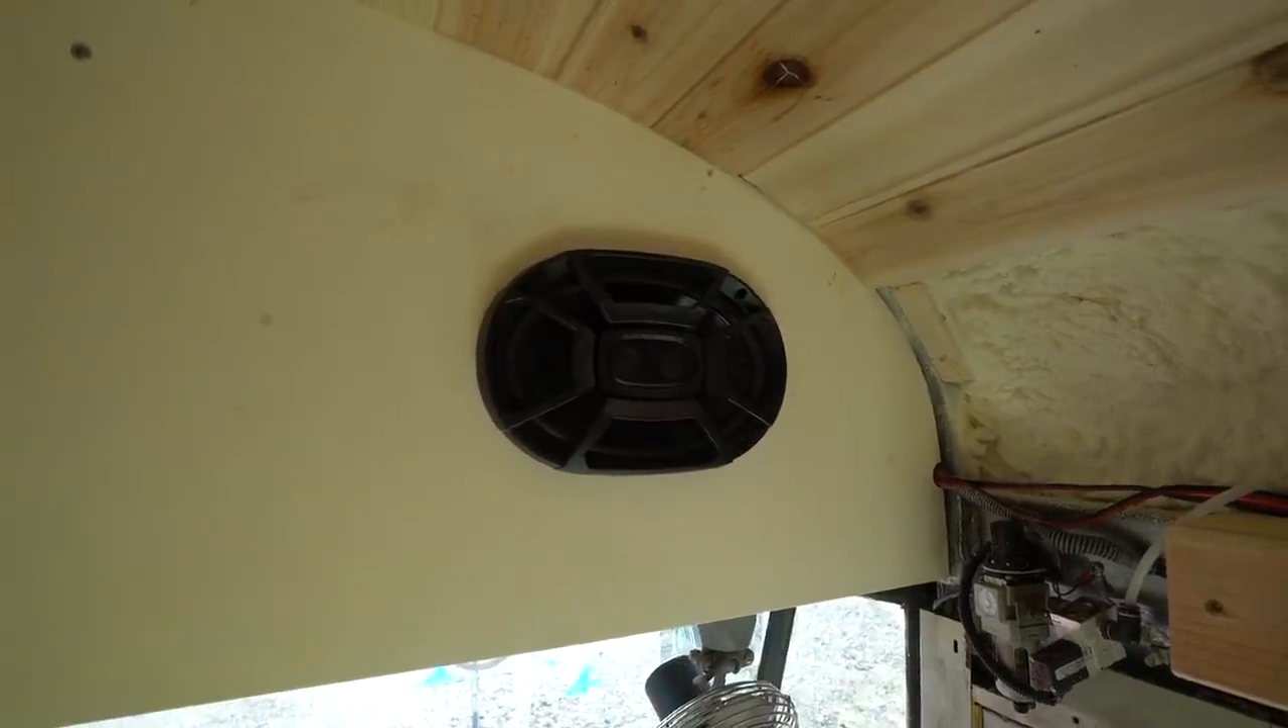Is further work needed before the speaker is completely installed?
No.